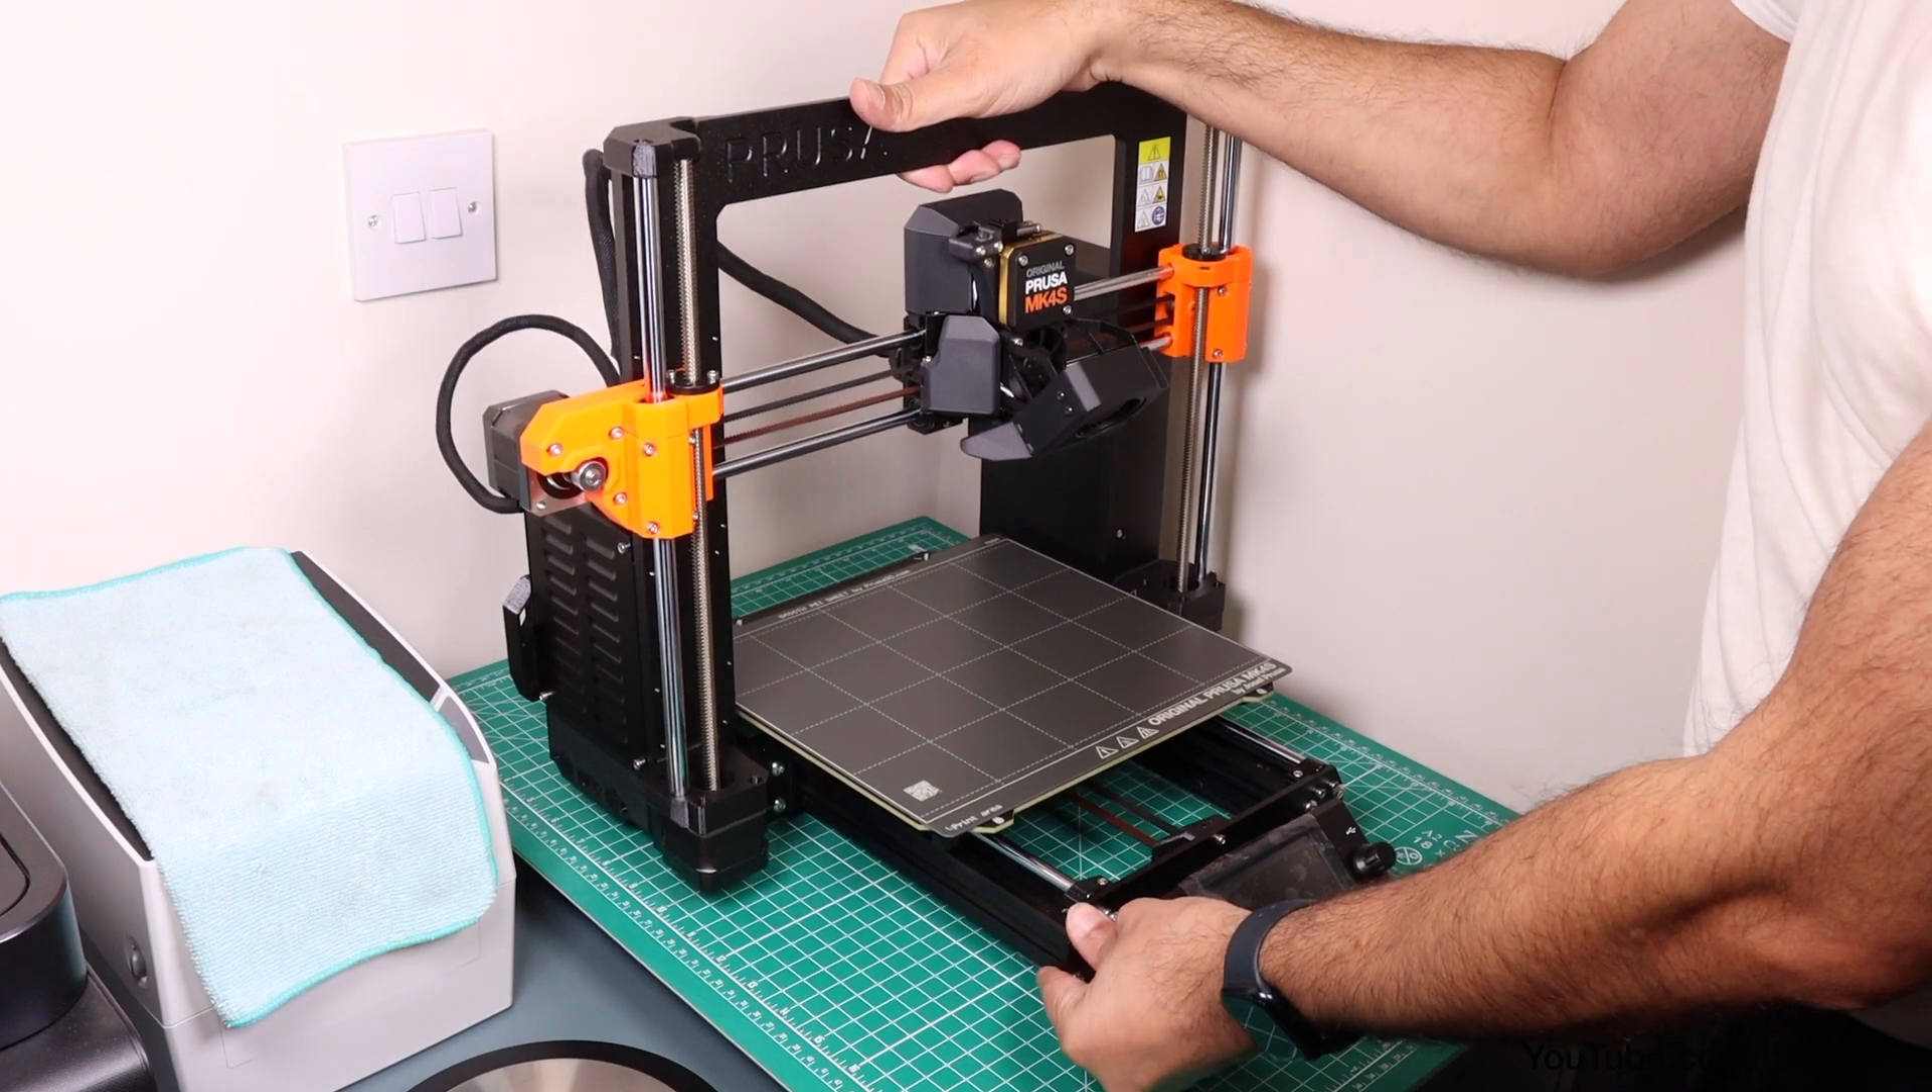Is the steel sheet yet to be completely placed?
No.